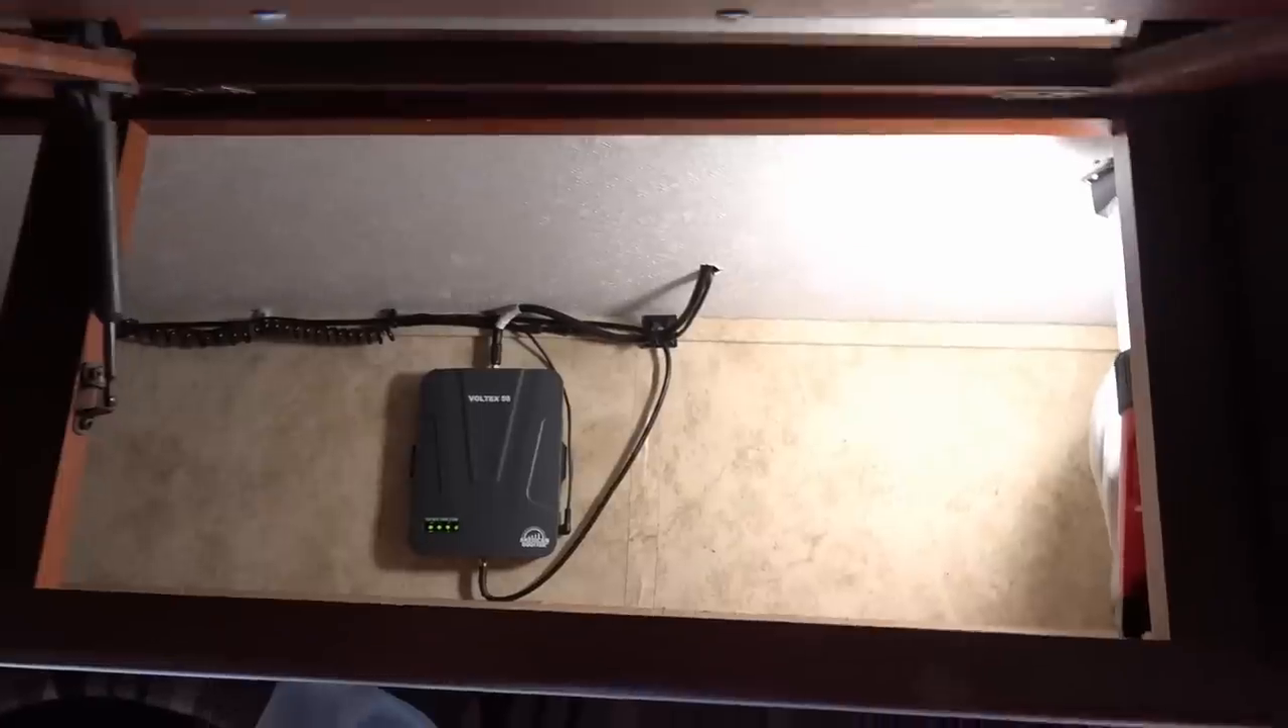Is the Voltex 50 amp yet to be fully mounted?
No.